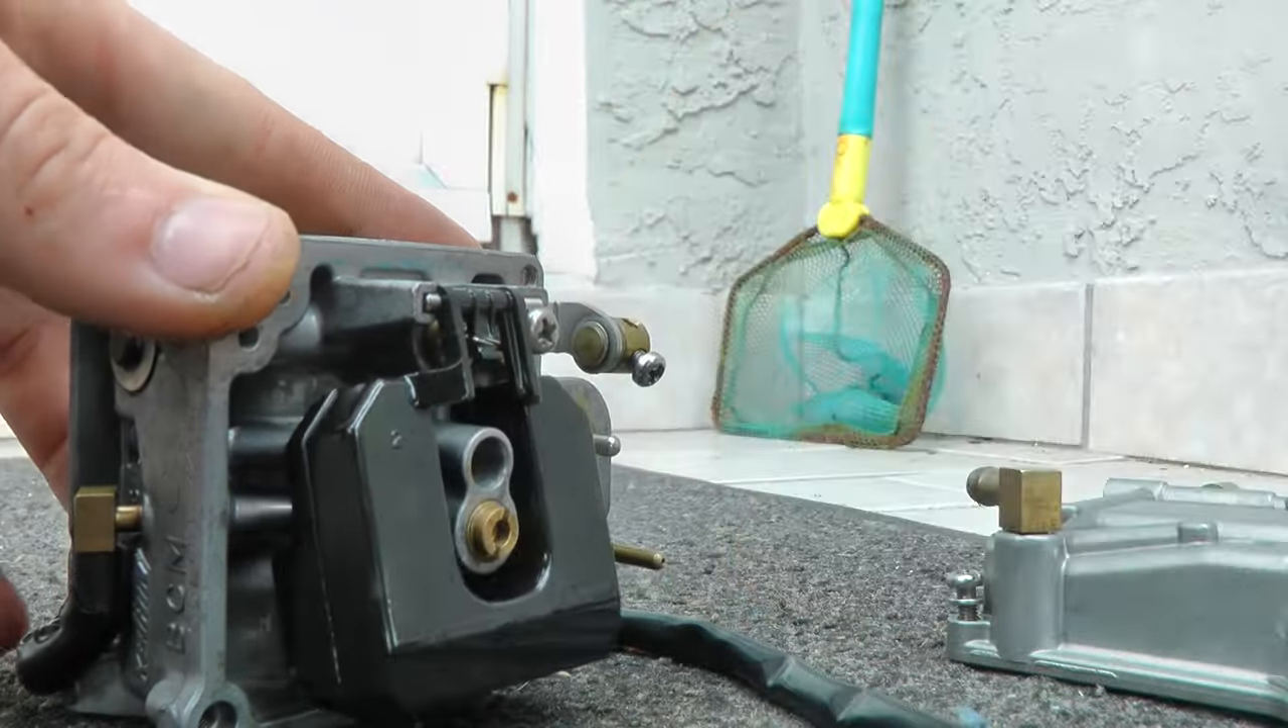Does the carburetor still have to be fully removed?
No.